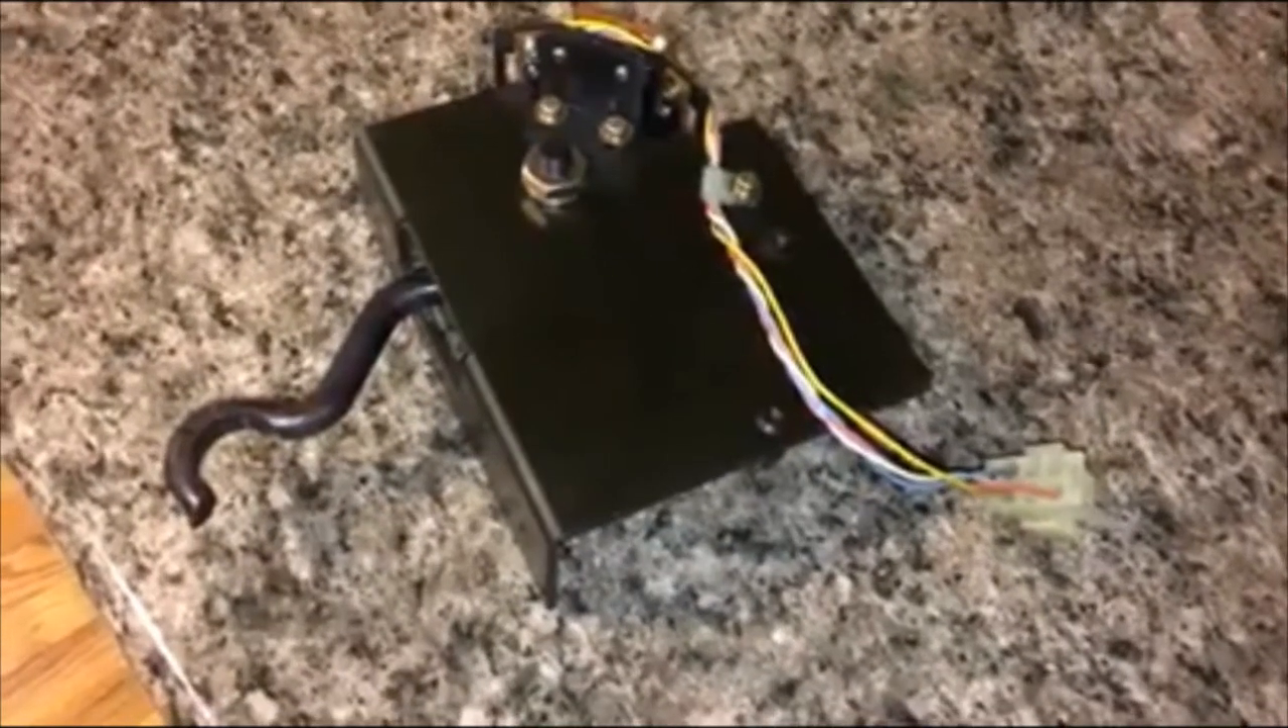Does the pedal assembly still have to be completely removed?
No.